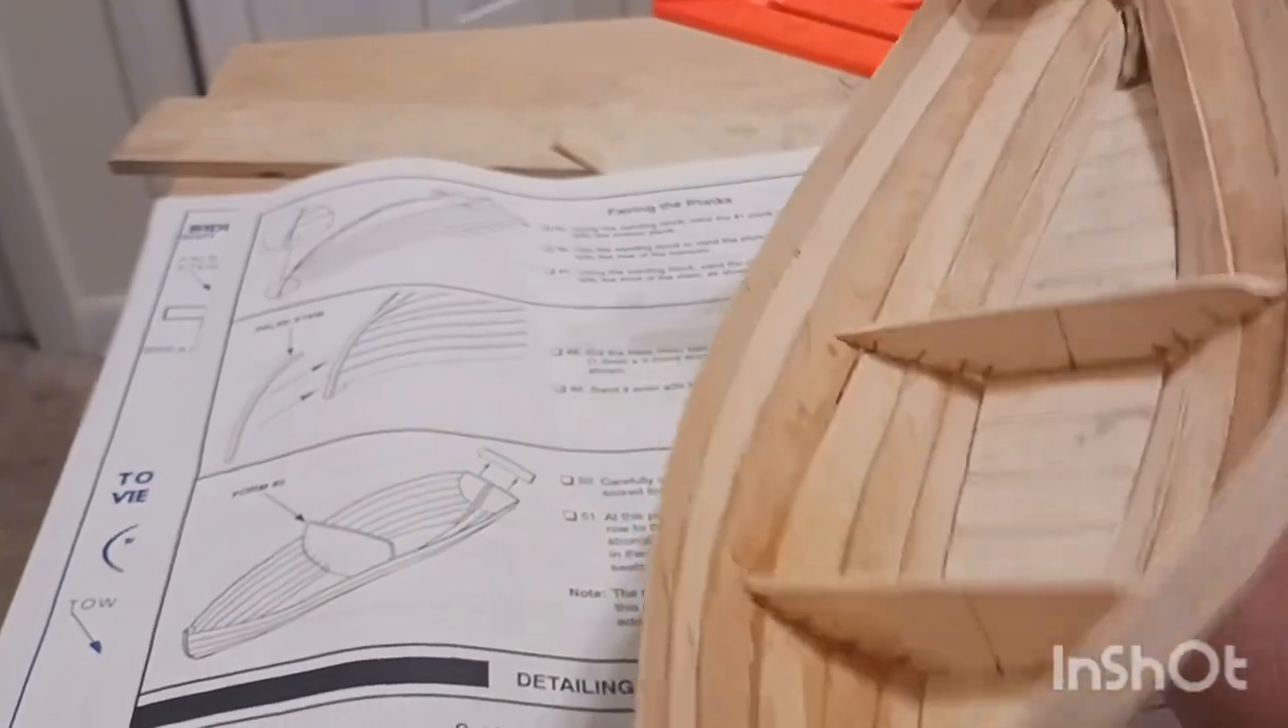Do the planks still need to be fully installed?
No.